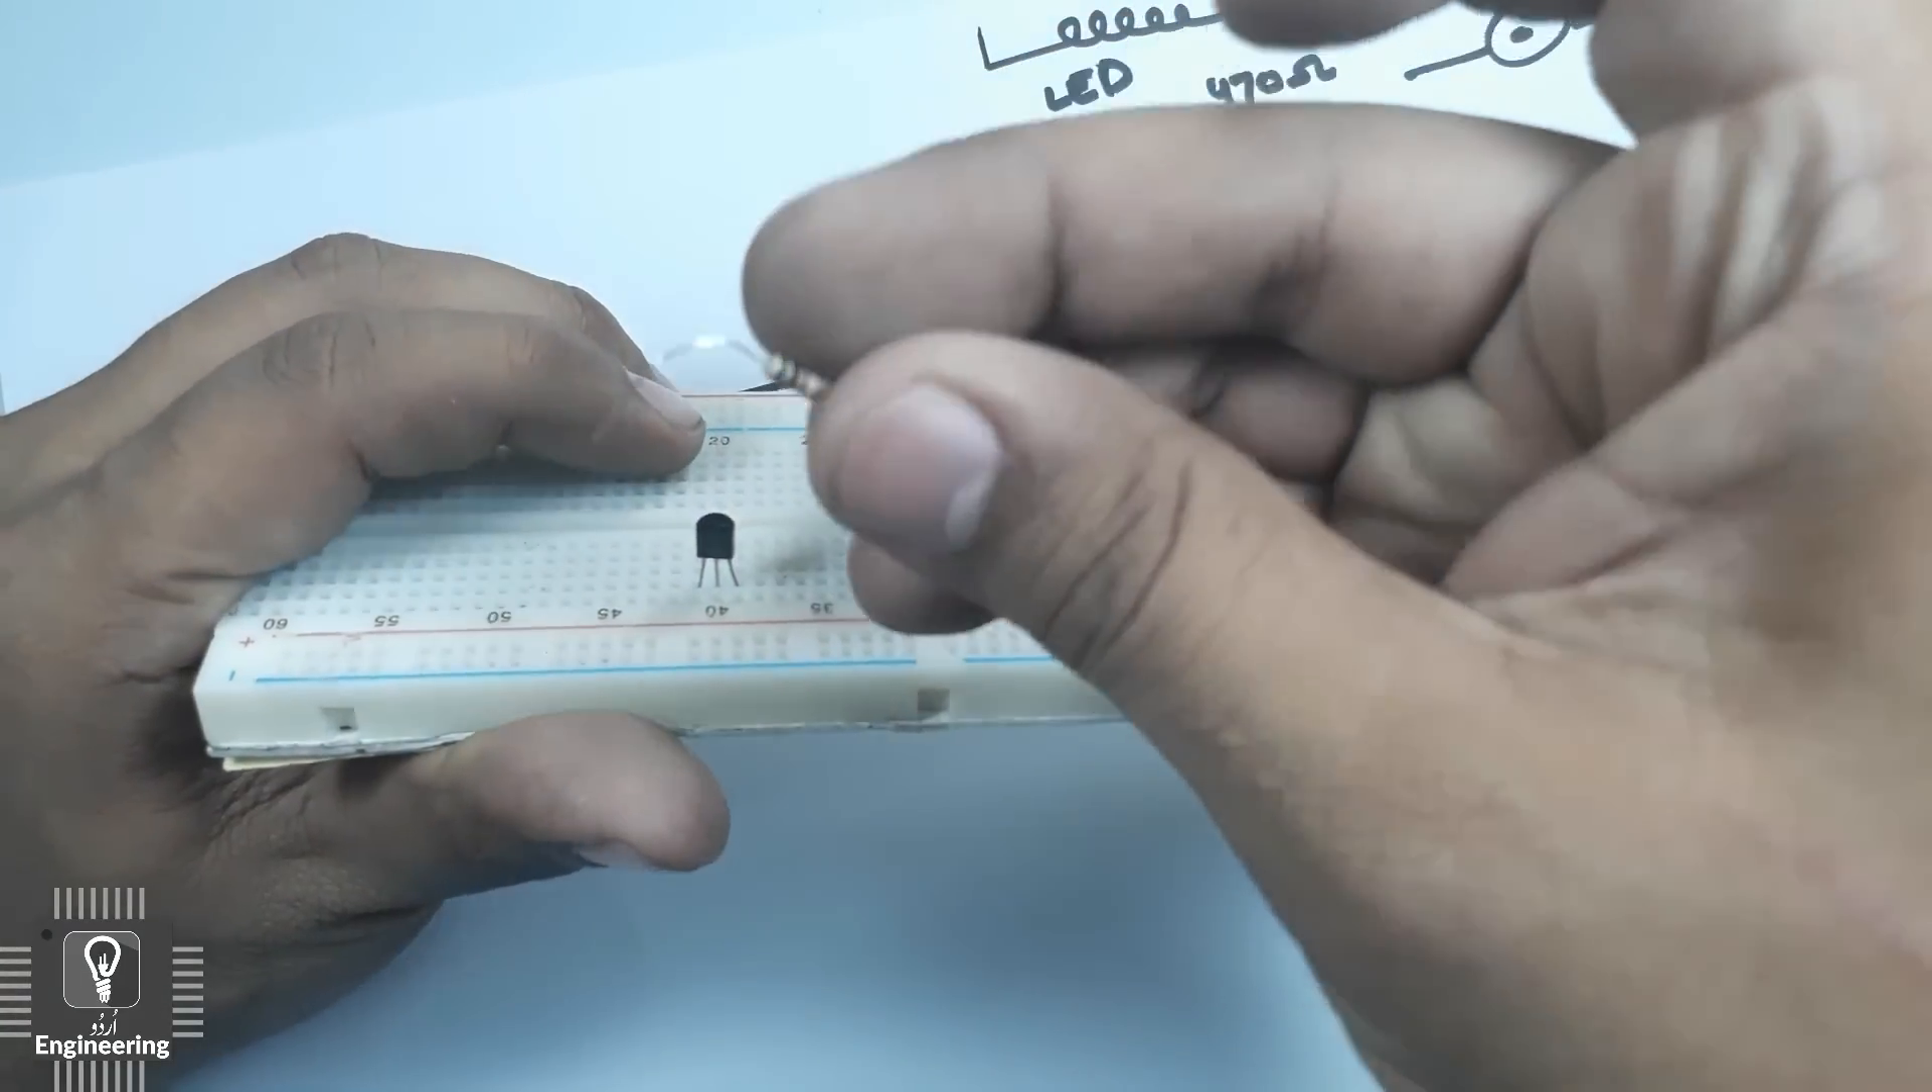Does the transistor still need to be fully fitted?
No.